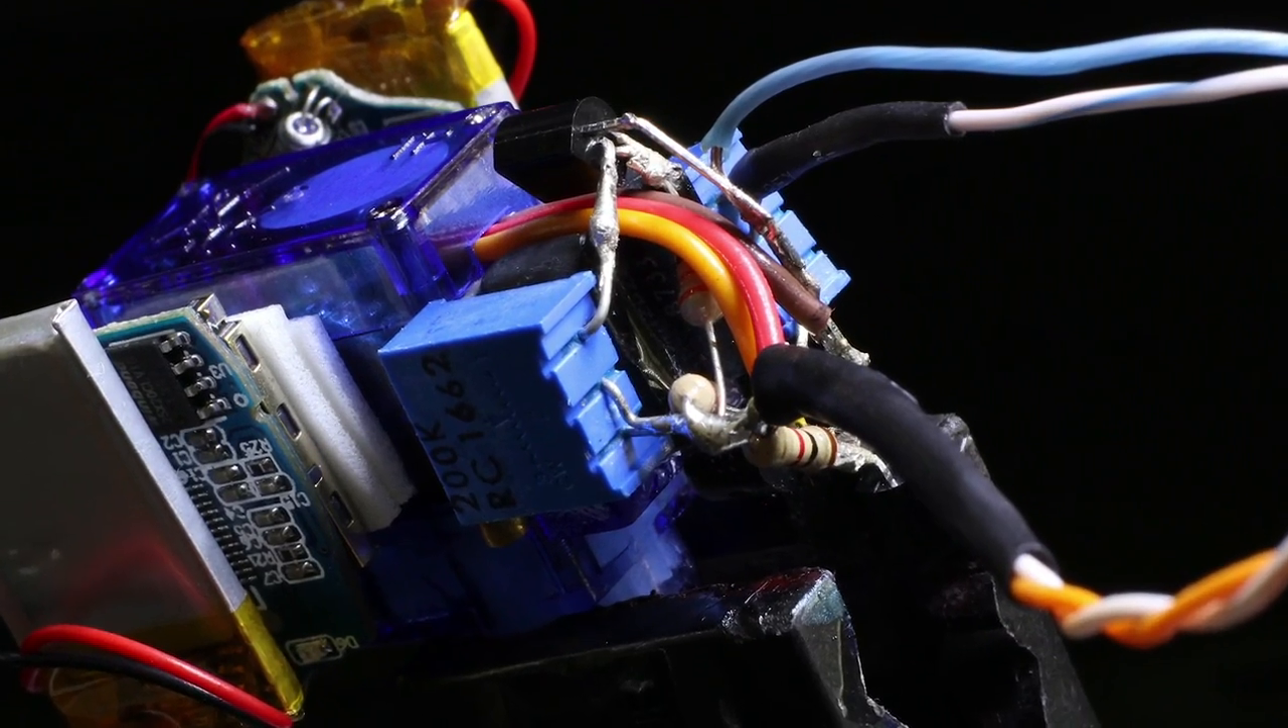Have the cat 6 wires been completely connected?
Yes.